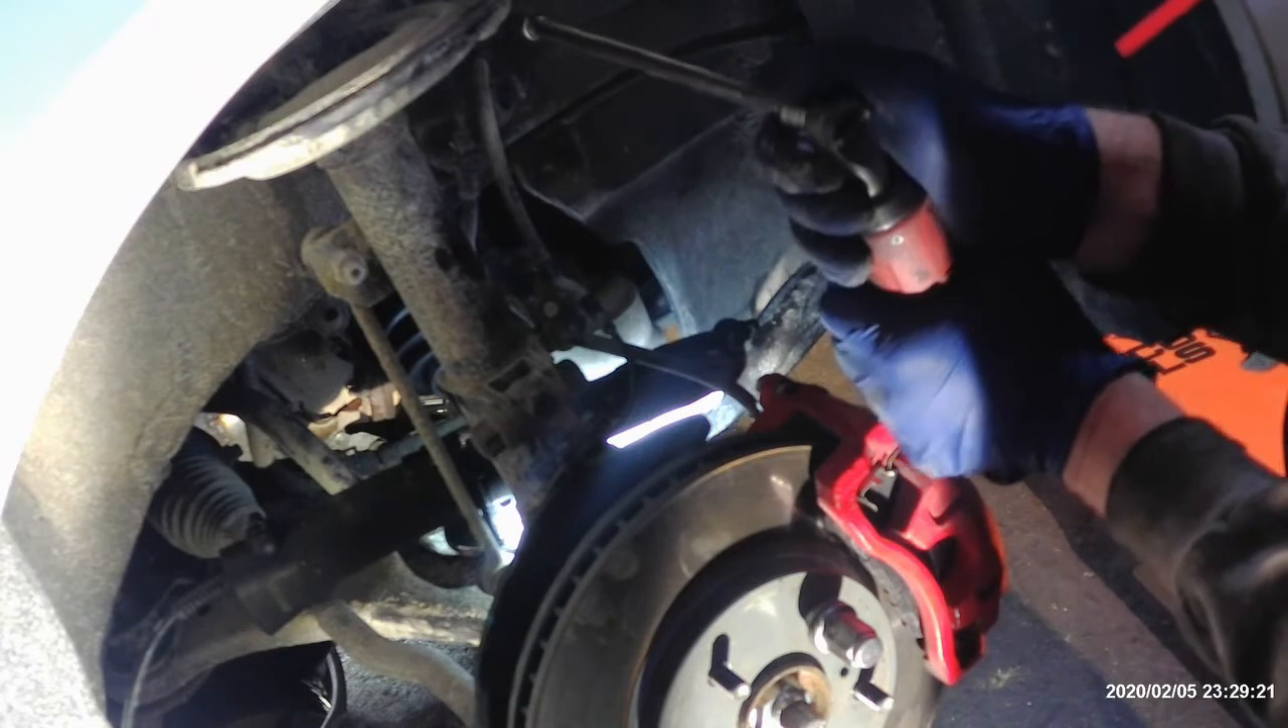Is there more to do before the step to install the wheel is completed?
Yes.